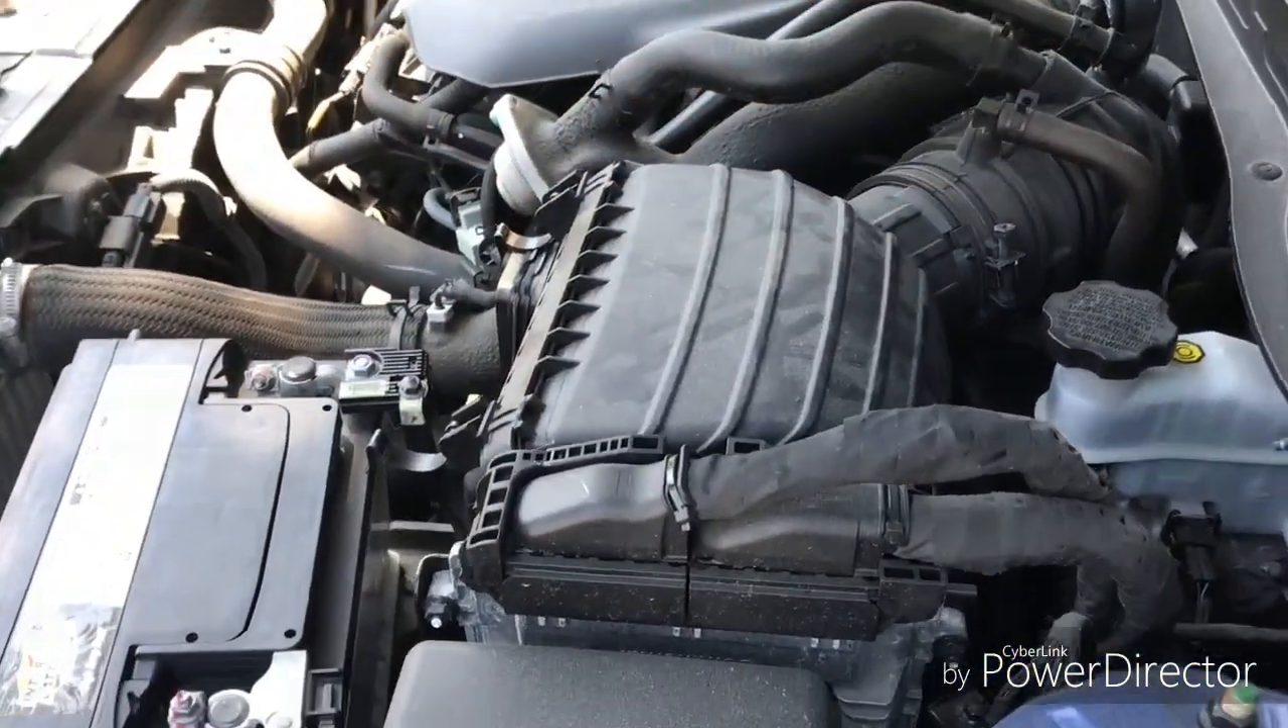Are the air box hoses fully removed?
No.